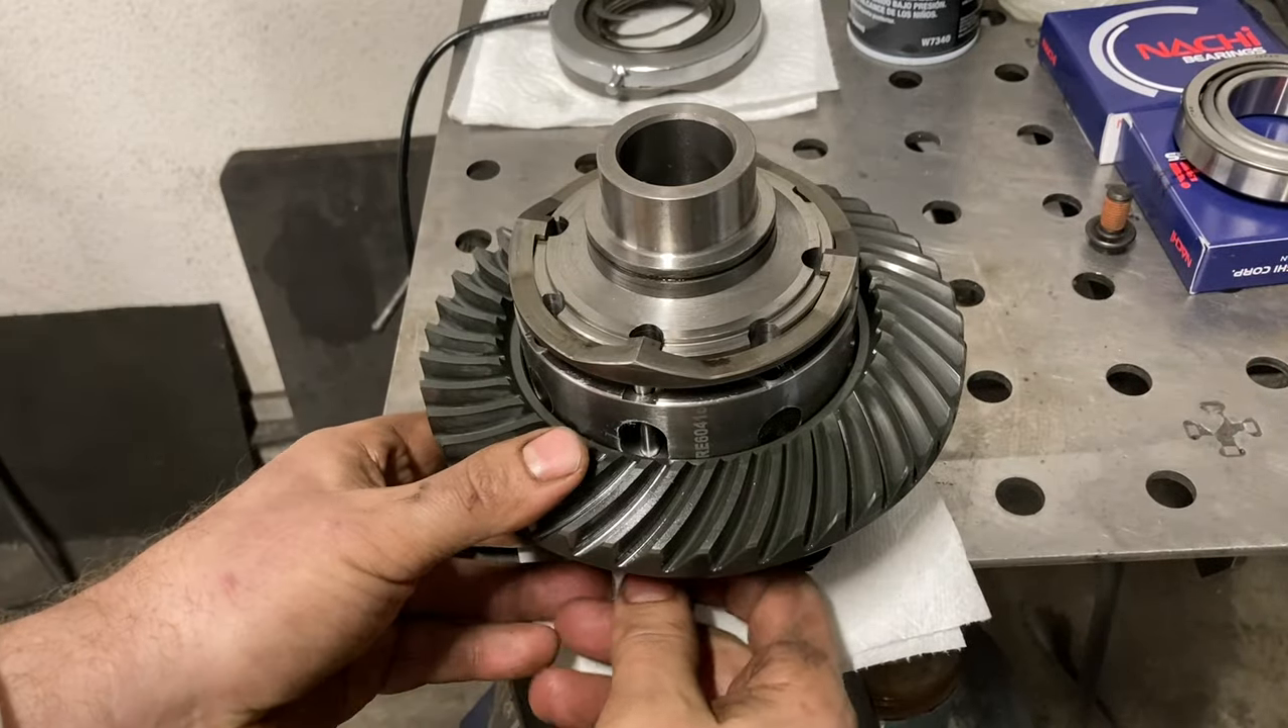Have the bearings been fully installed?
No.